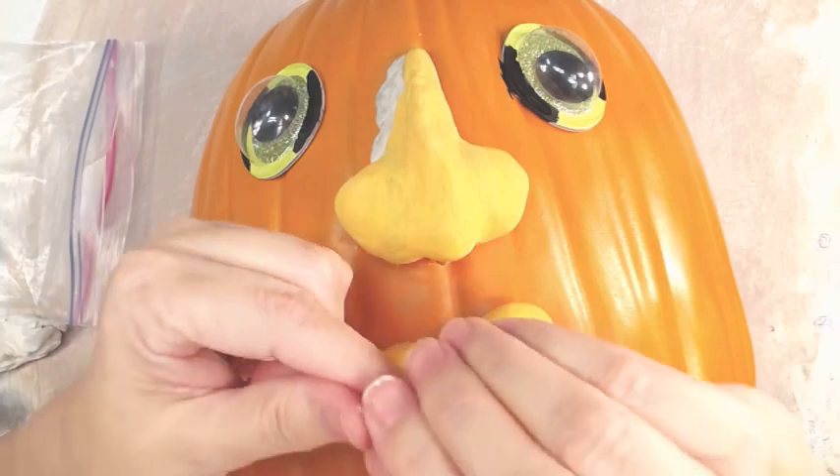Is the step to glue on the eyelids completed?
No.